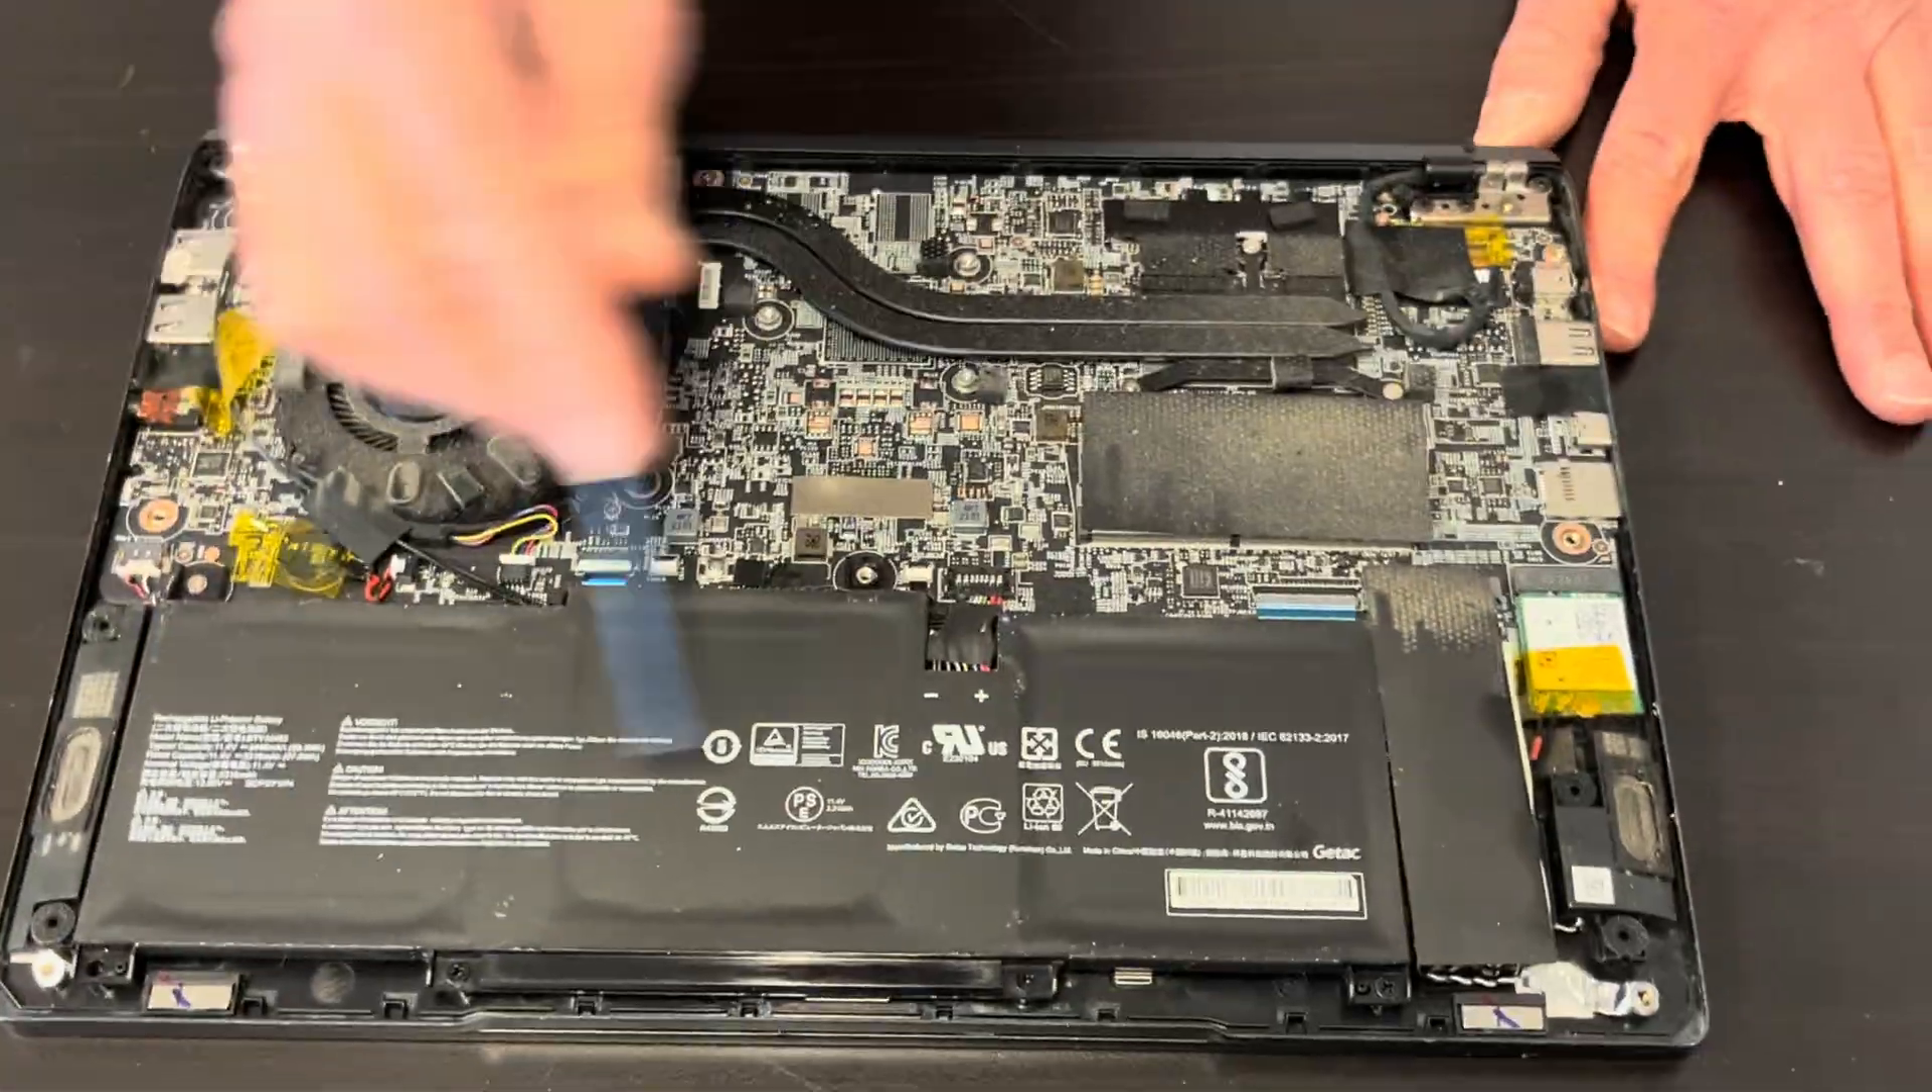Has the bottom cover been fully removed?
Yes.